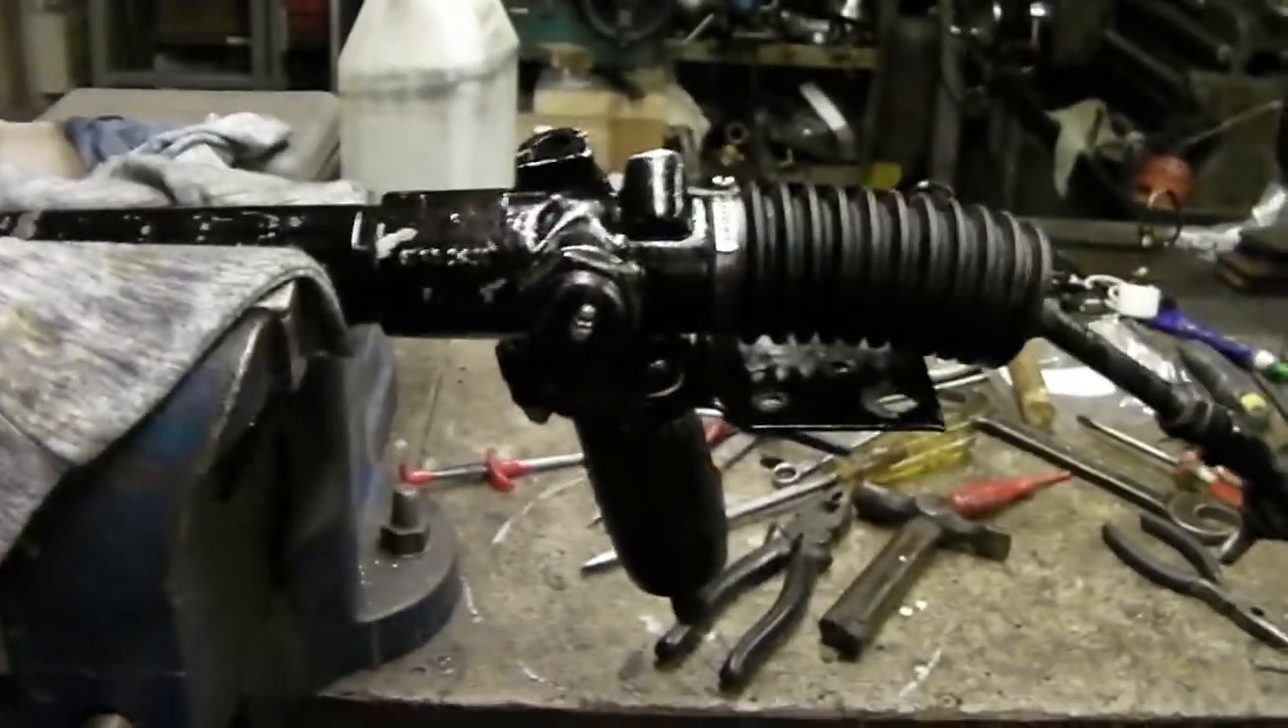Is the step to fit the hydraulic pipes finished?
No.